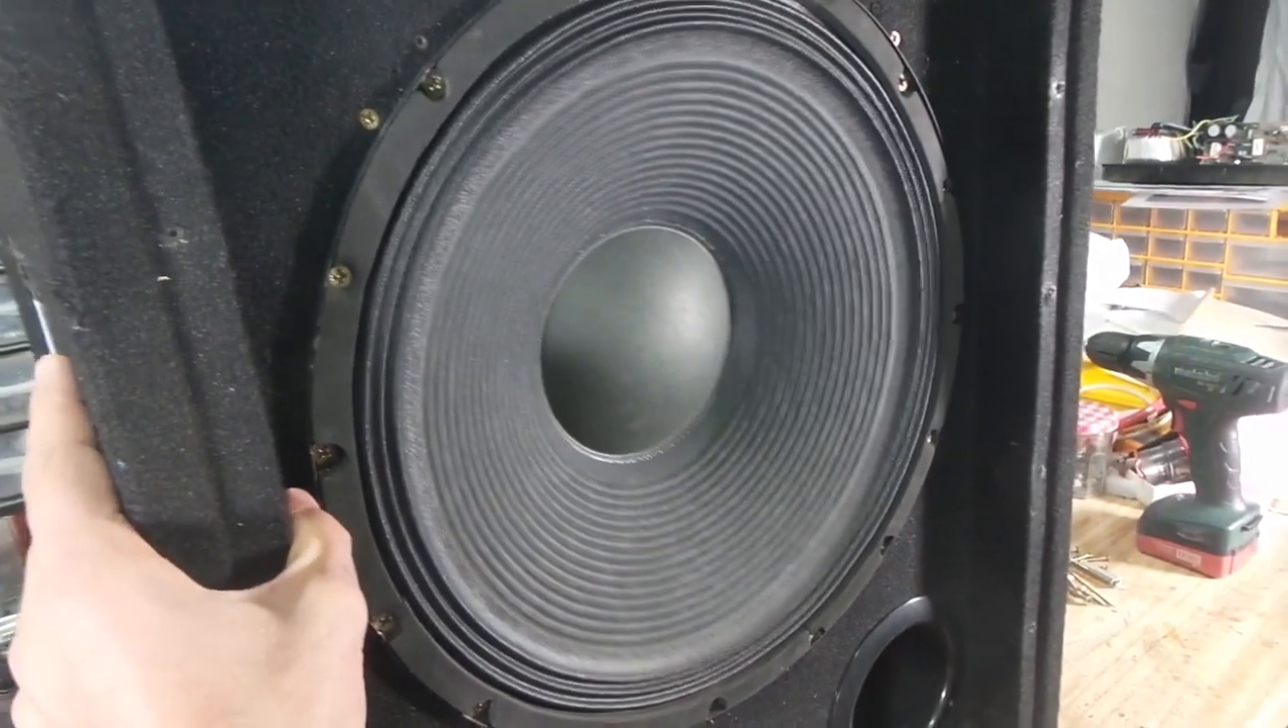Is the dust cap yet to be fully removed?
Yes.